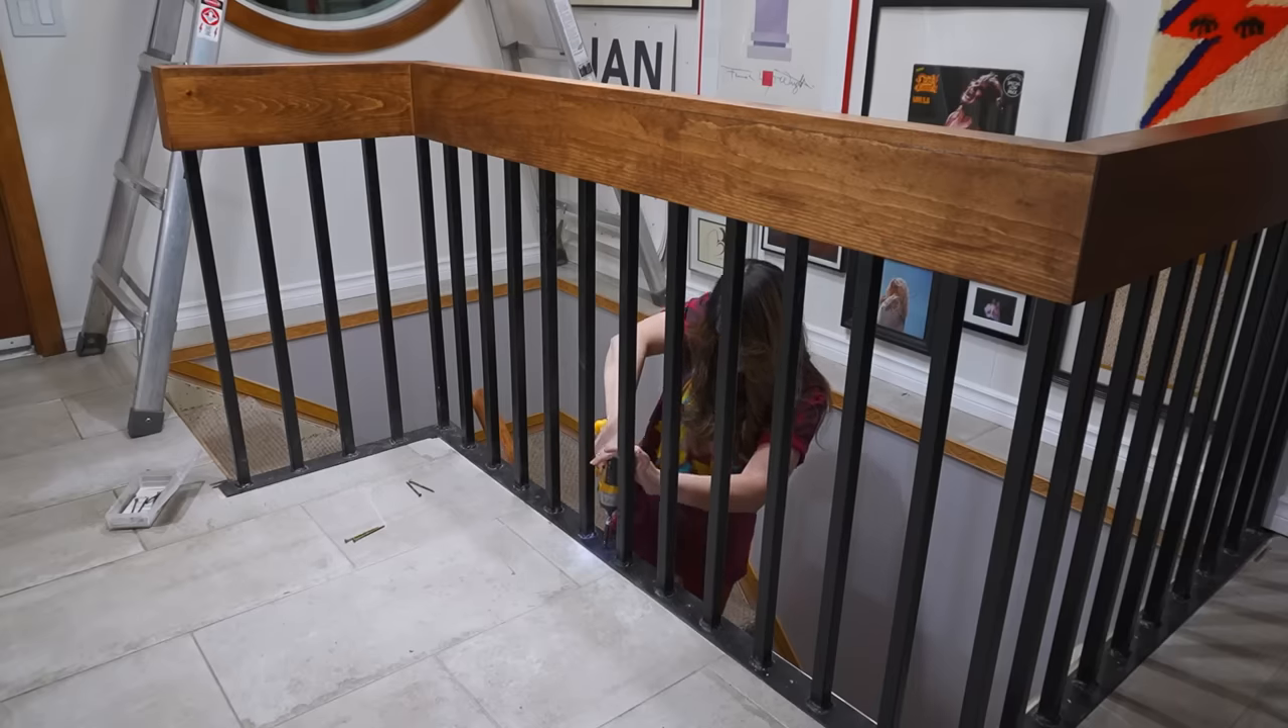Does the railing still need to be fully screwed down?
Yes.